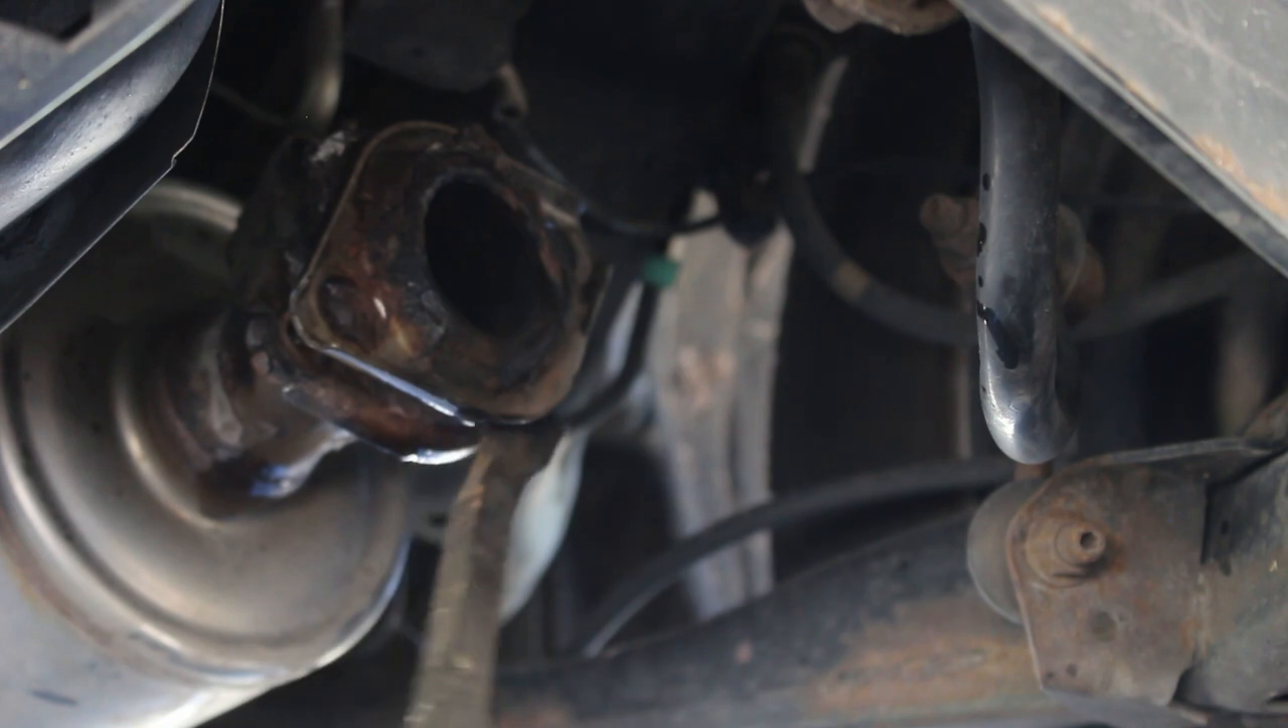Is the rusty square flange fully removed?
No.